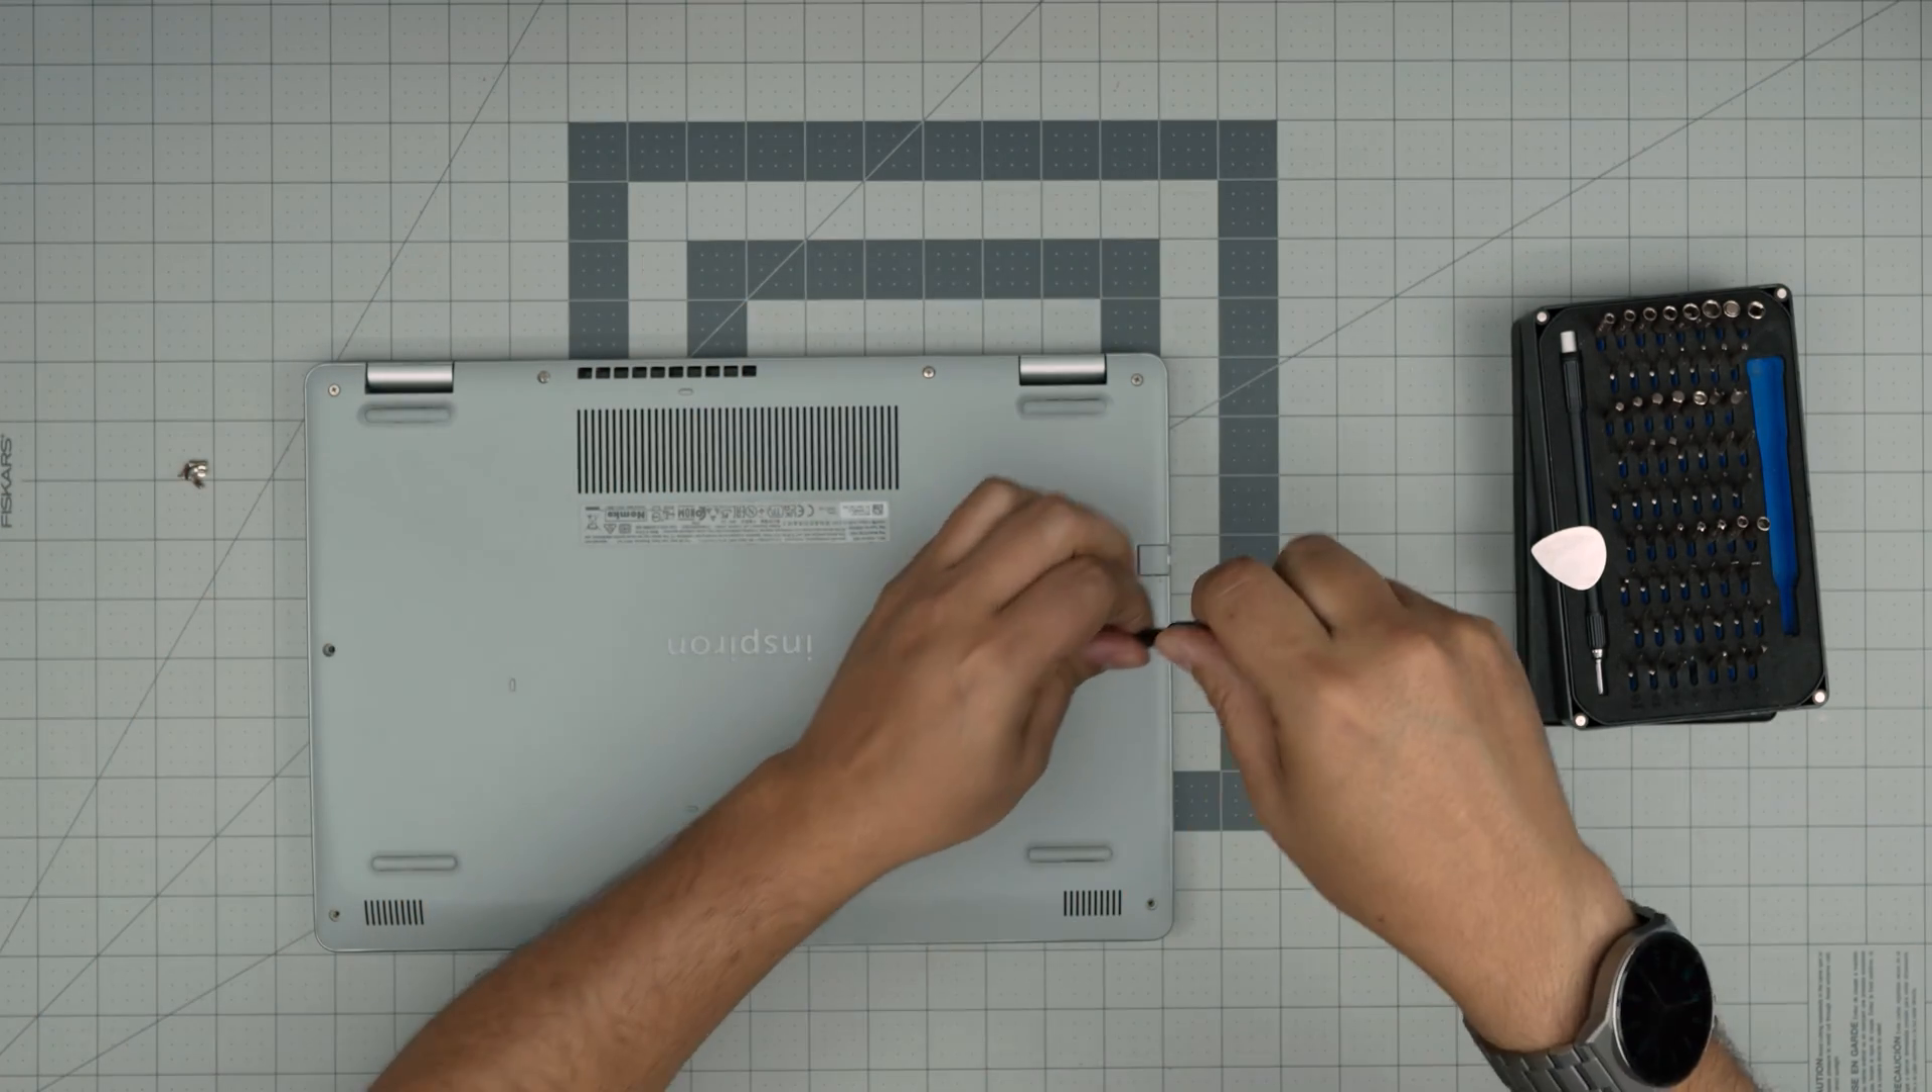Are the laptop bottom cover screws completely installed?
No.